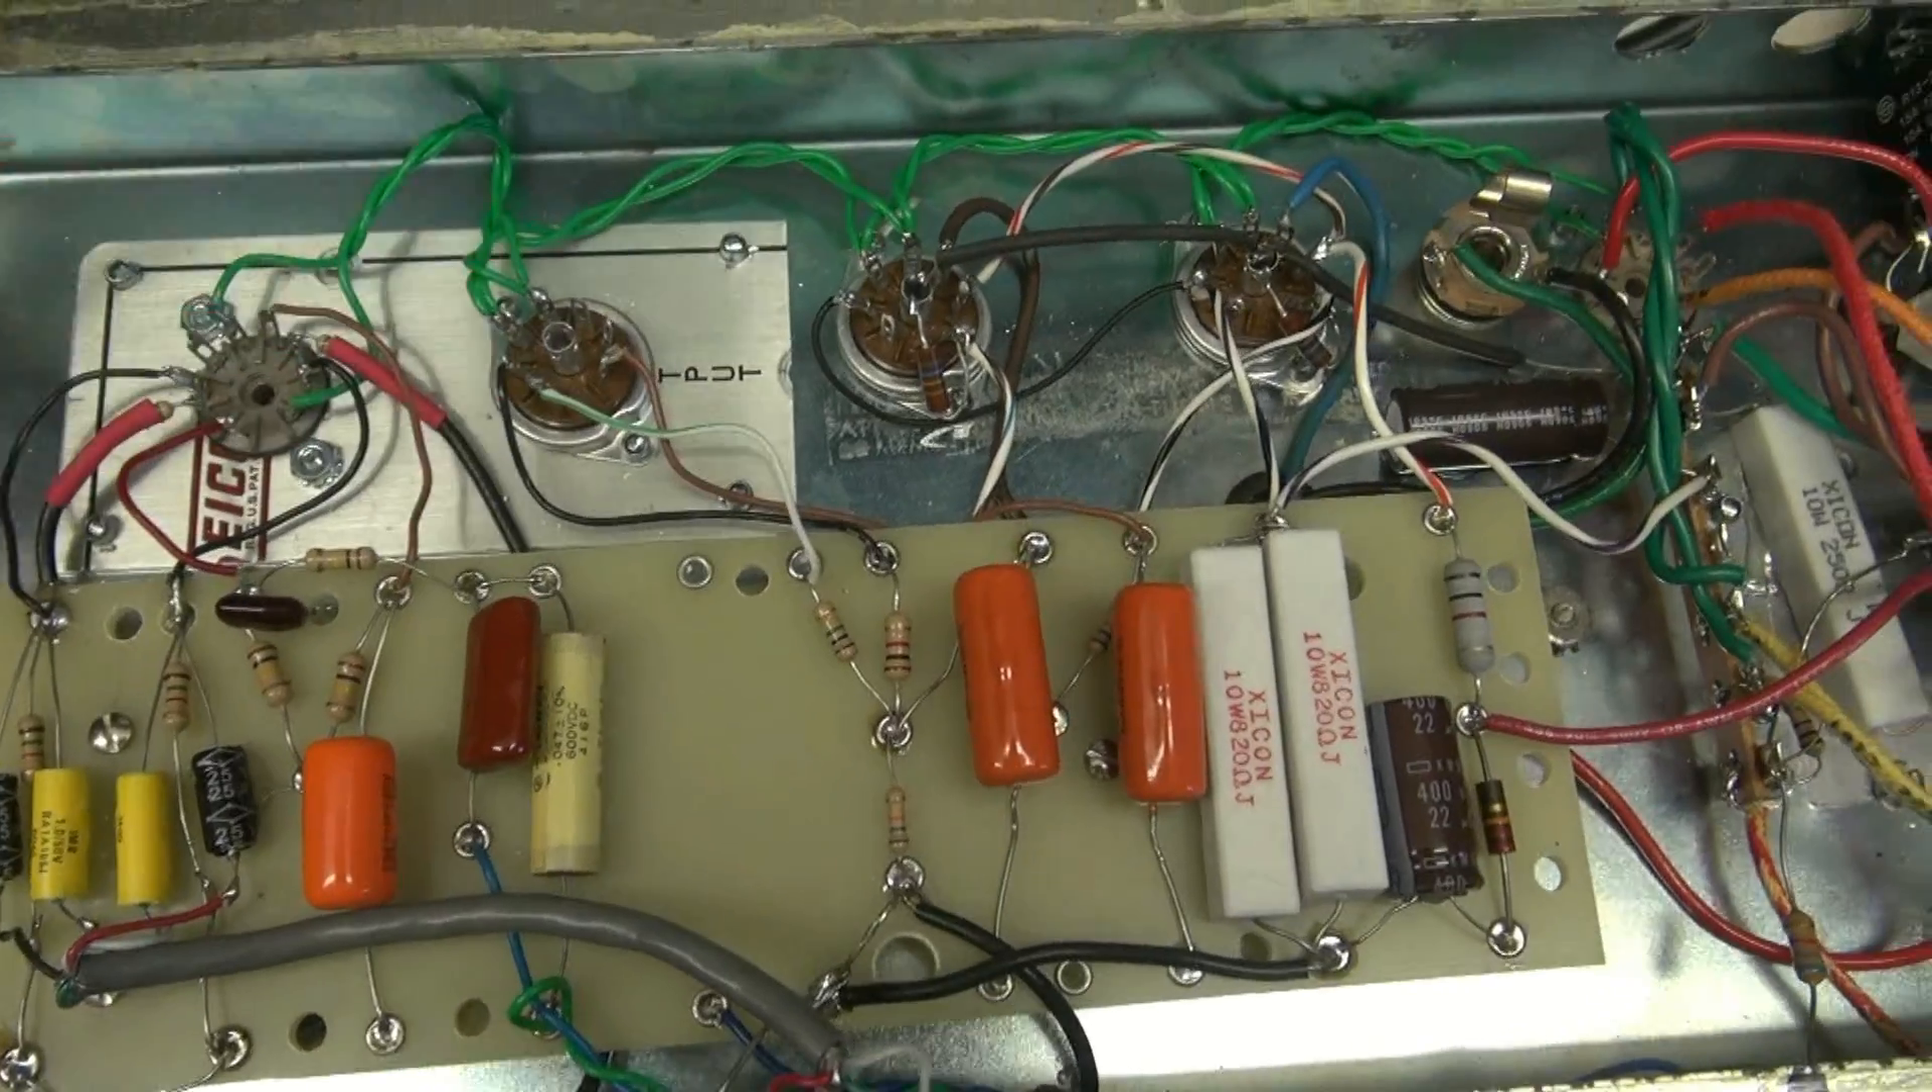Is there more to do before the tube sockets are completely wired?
No.